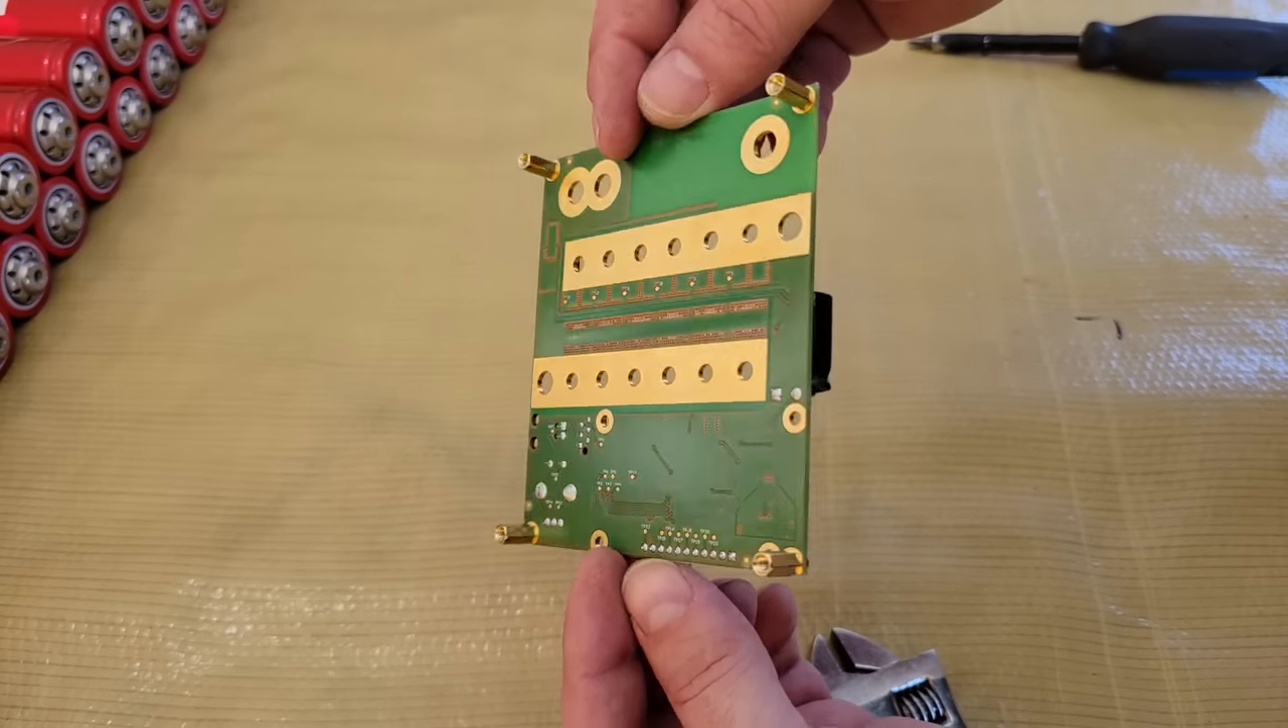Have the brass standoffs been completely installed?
Yes.